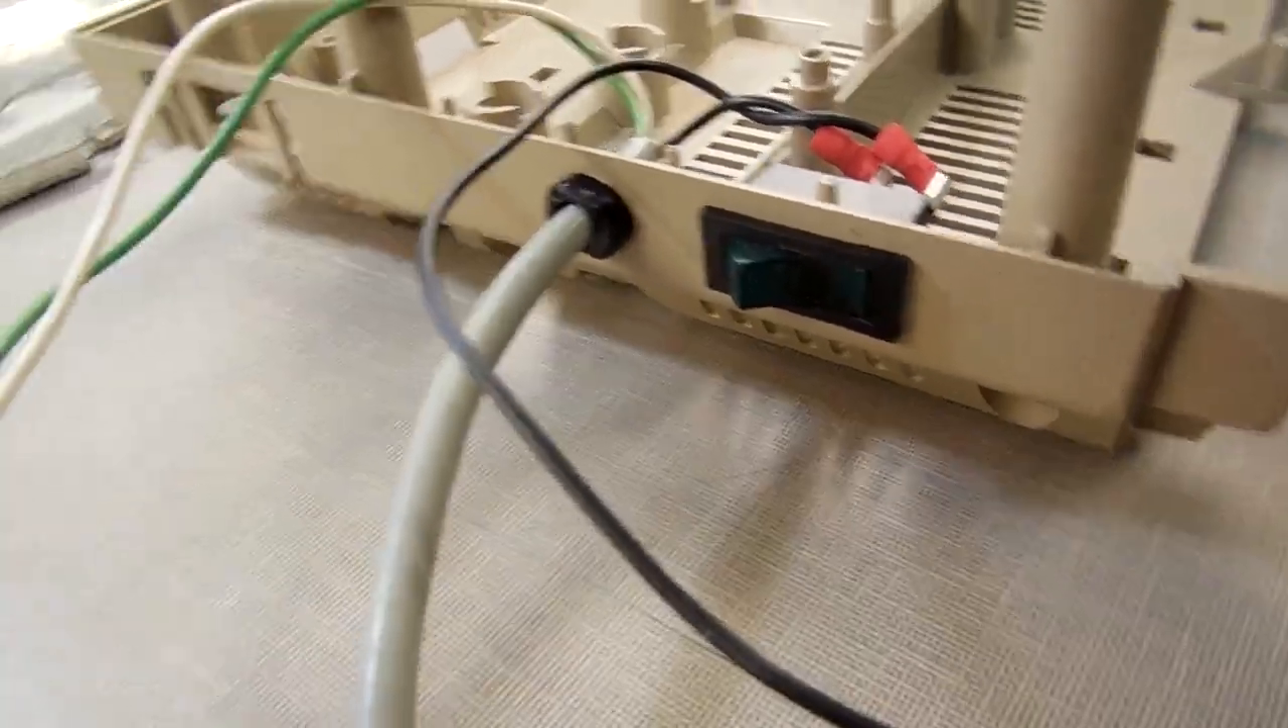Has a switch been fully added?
Yes.